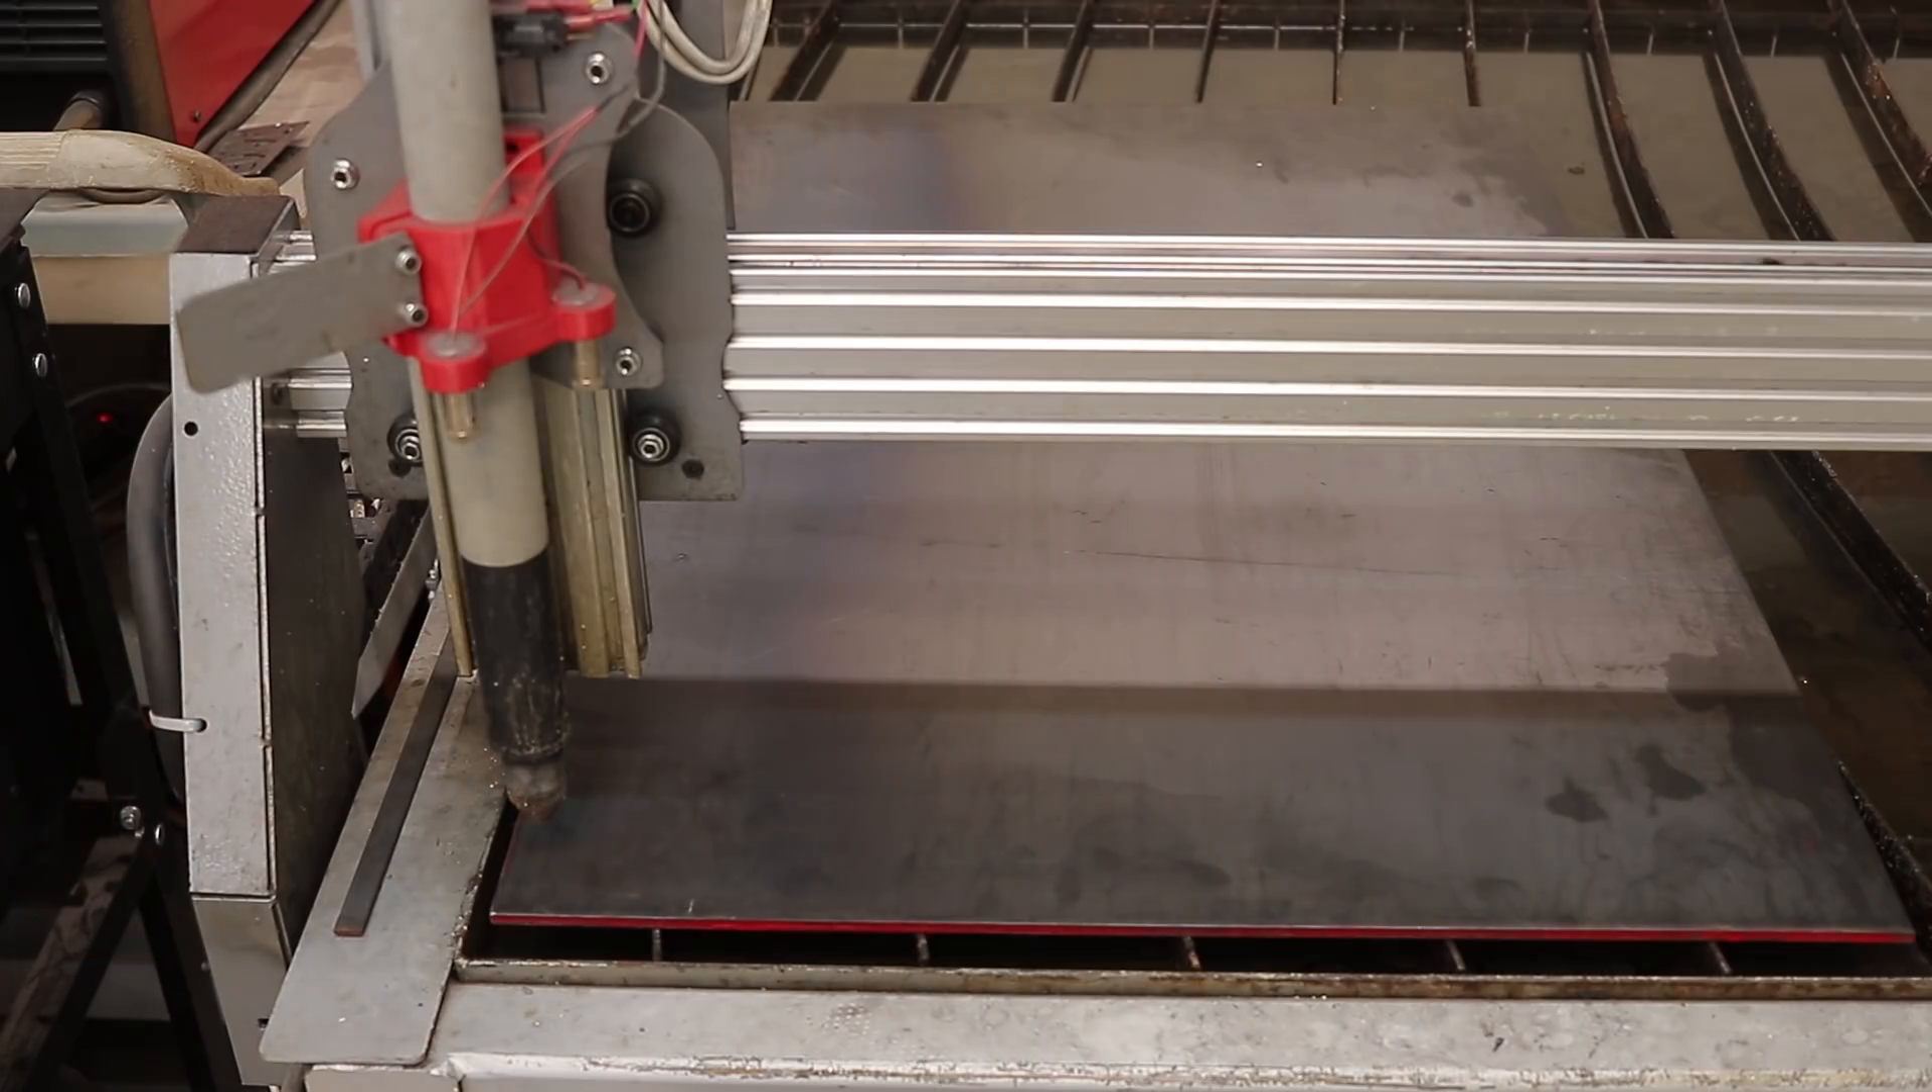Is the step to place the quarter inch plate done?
Yes.